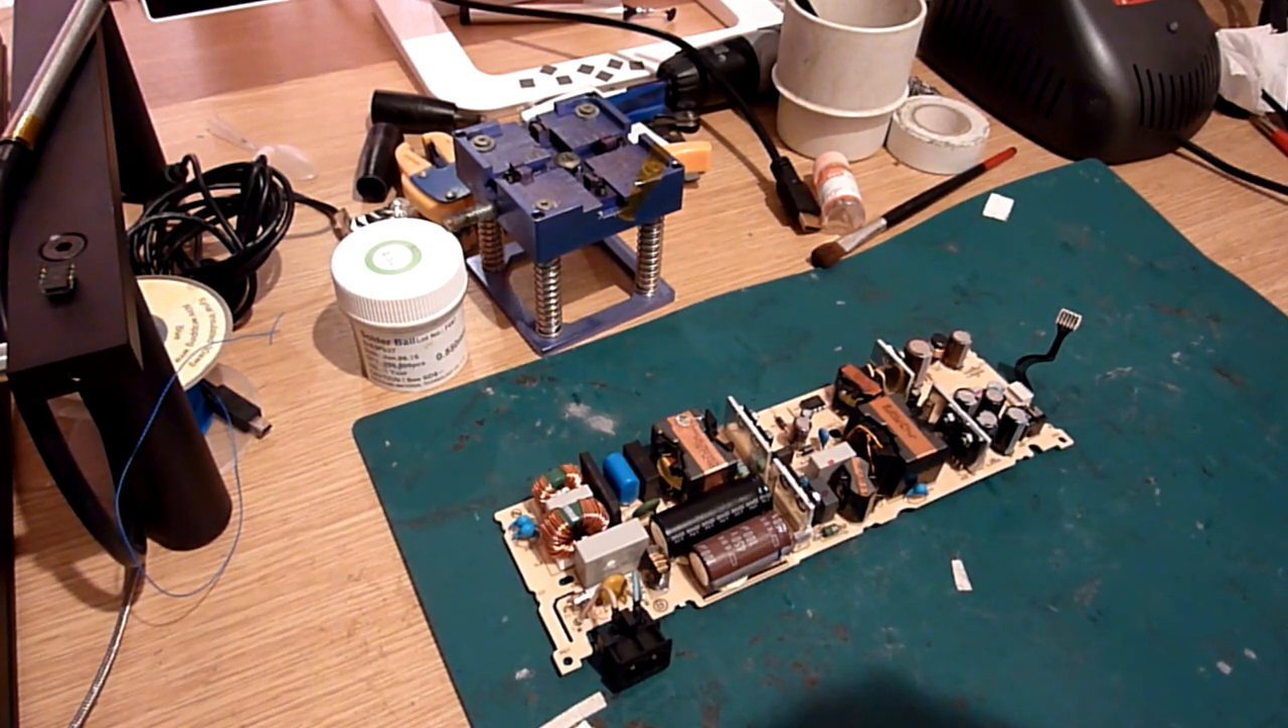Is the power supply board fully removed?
Yes.